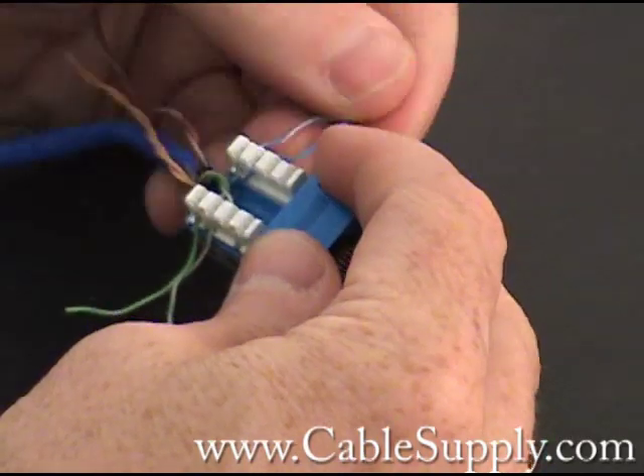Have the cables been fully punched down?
No.